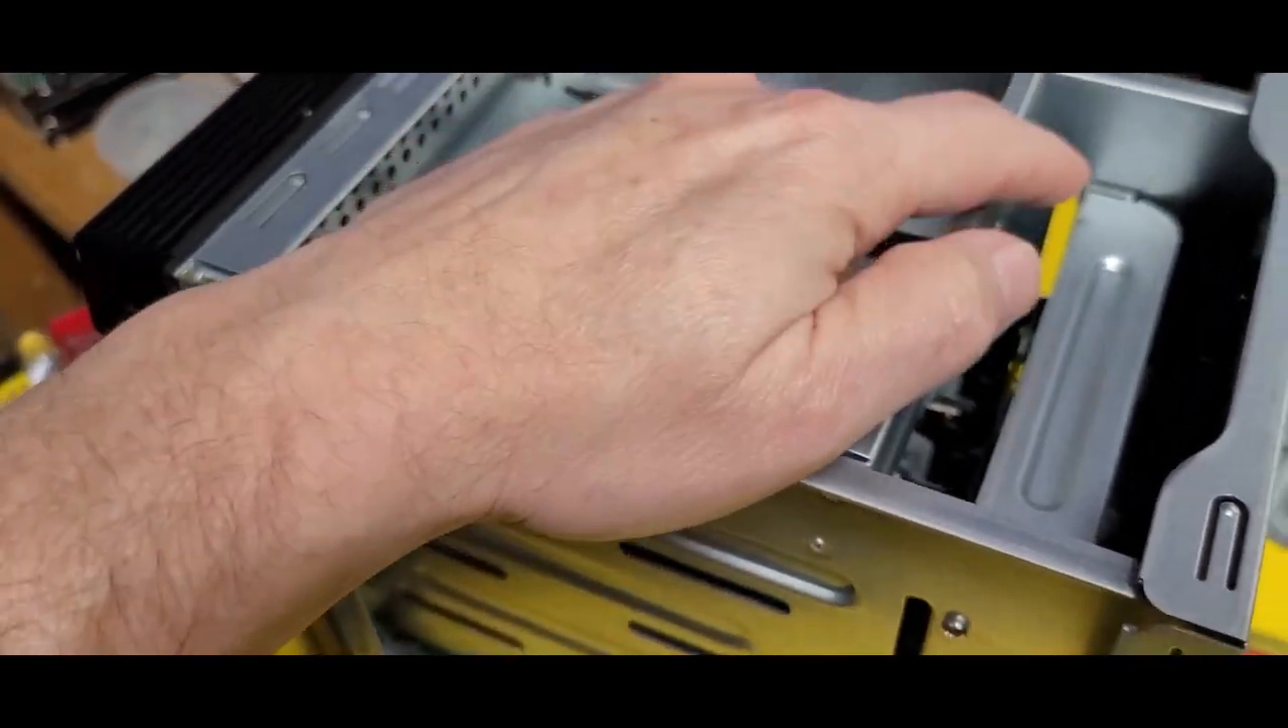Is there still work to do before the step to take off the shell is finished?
No.